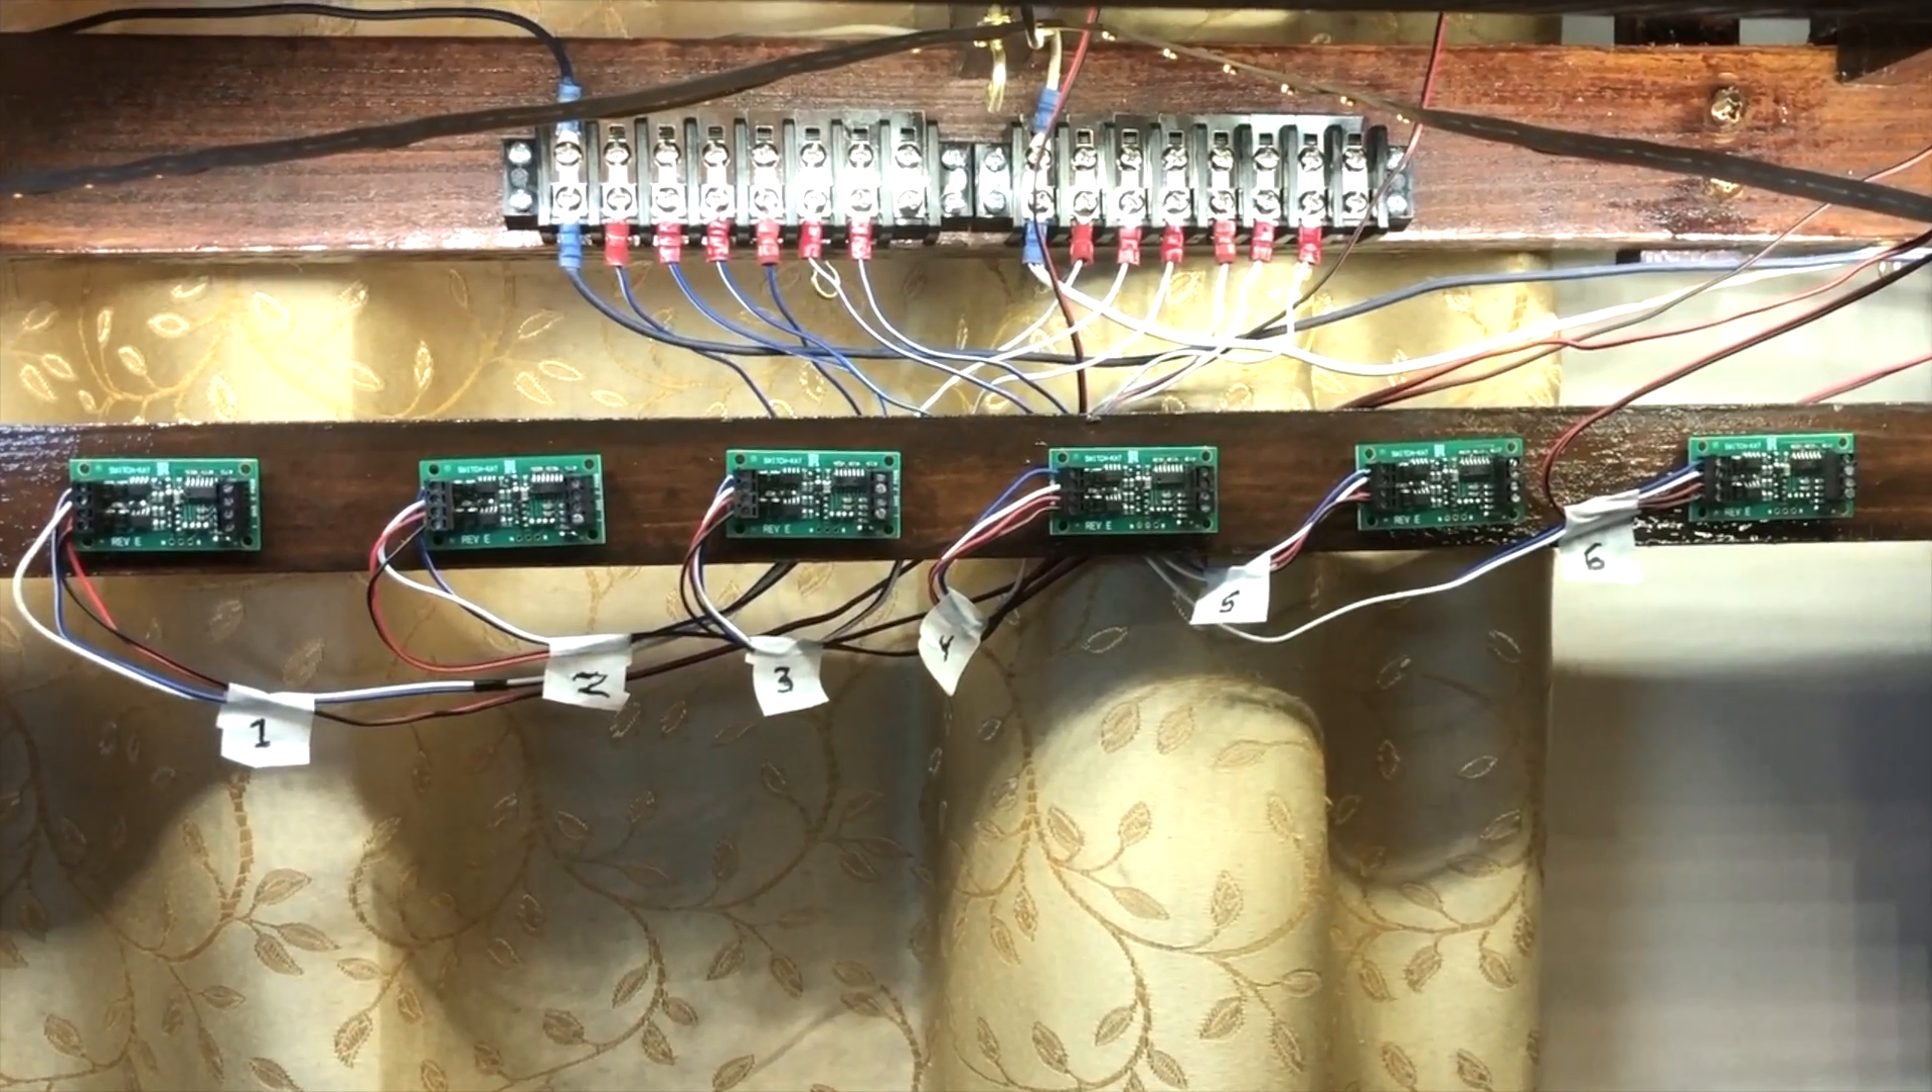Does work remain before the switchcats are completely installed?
No.